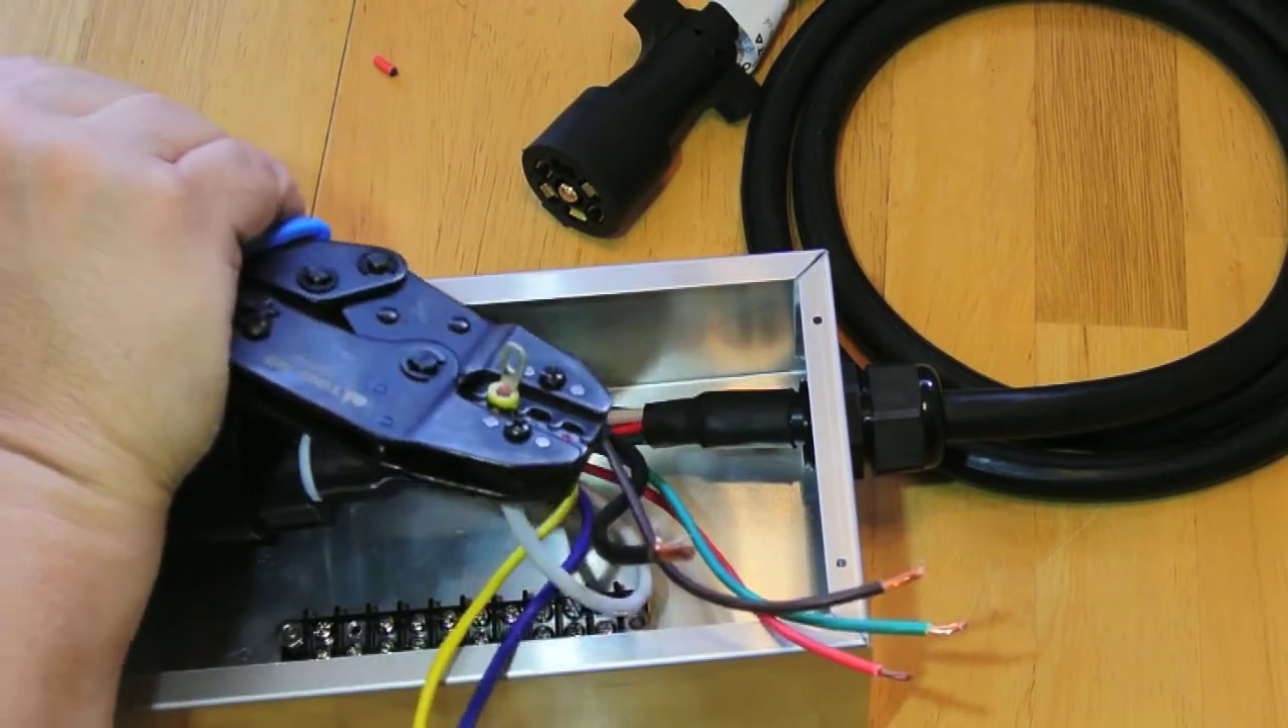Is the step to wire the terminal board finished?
No.